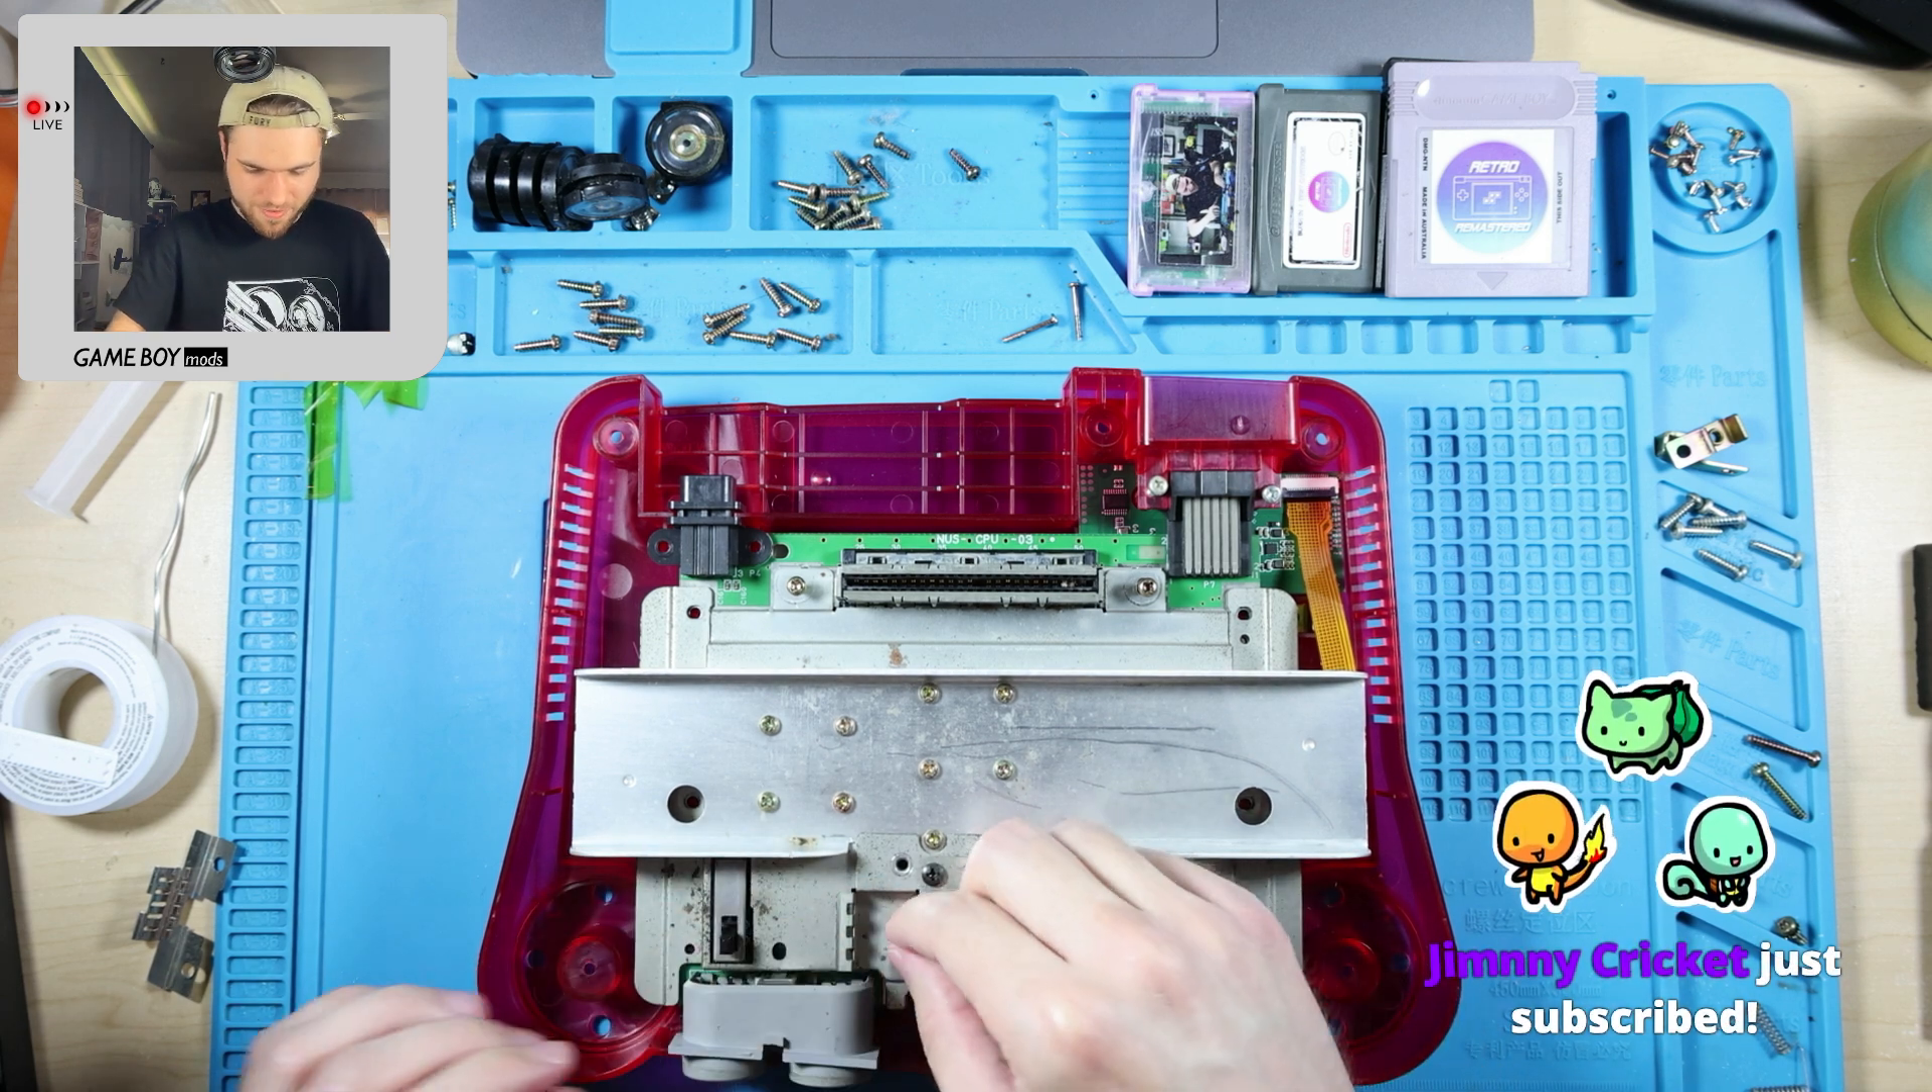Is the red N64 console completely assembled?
No.